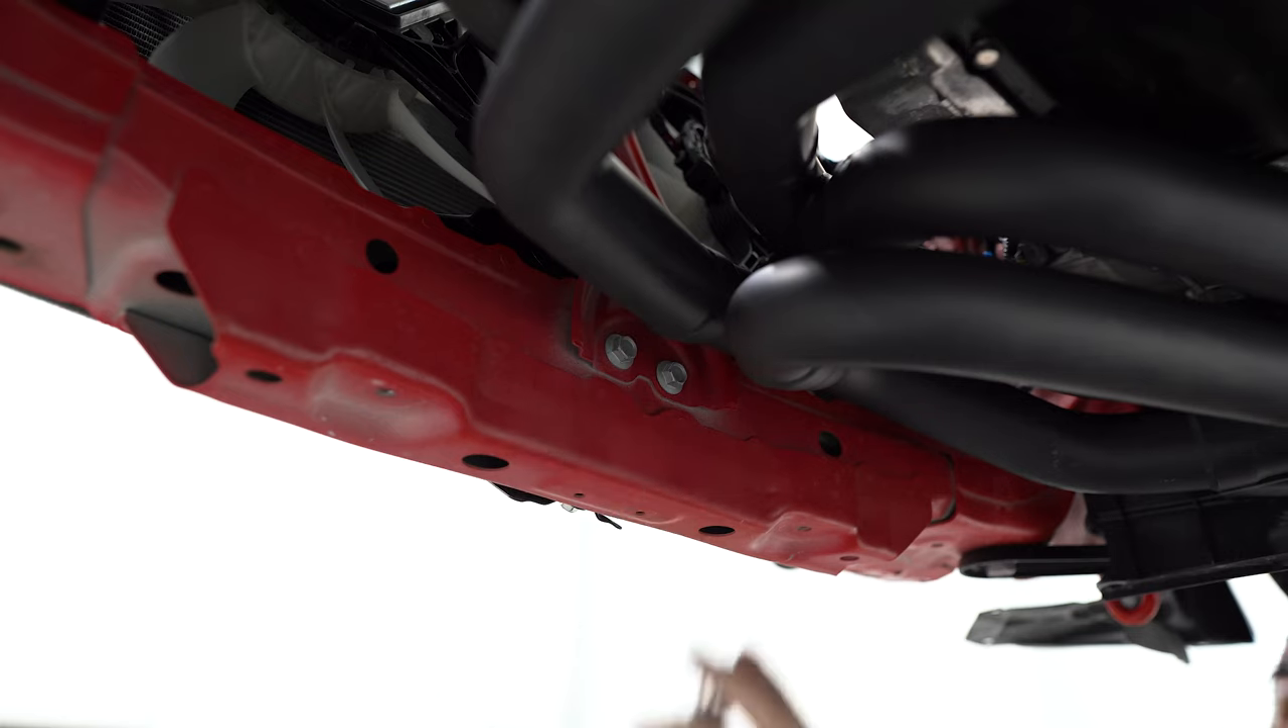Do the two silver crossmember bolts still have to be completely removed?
Yes.